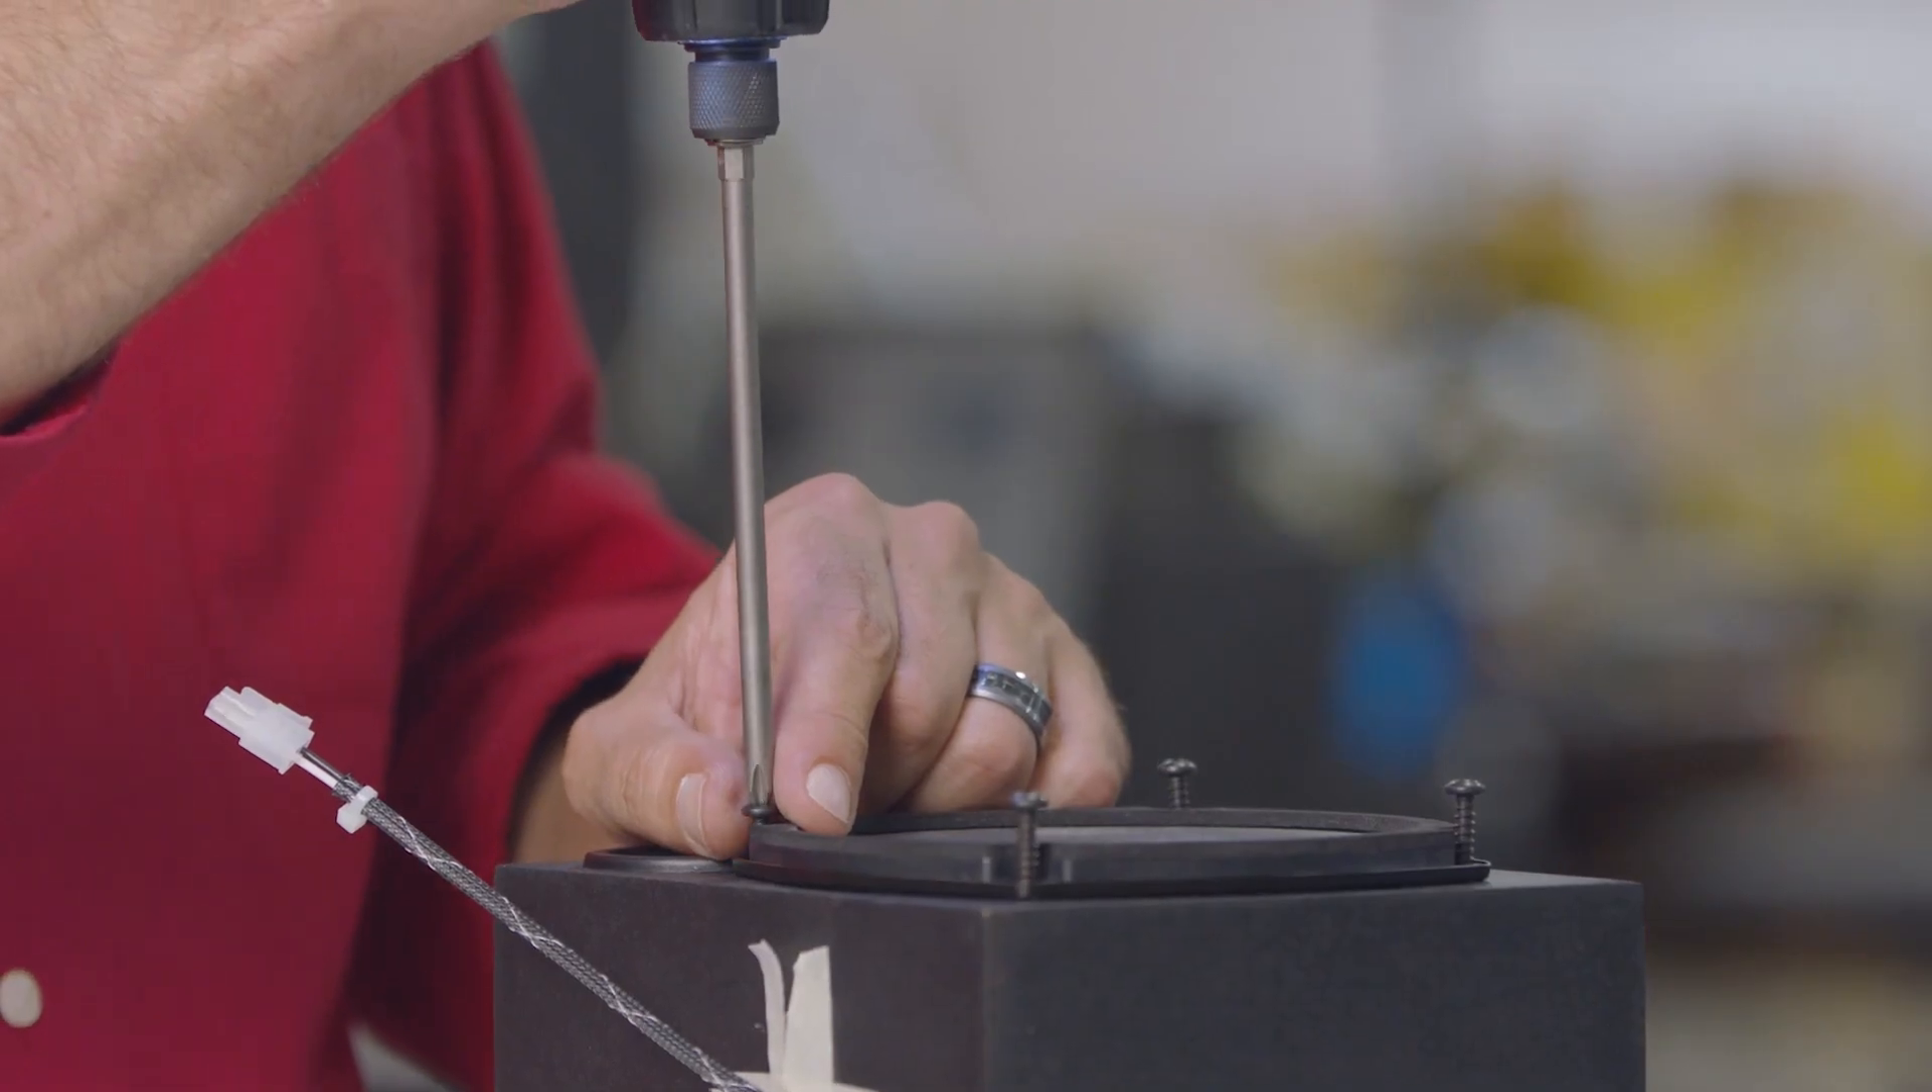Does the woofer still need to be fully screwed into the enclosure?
Yes.